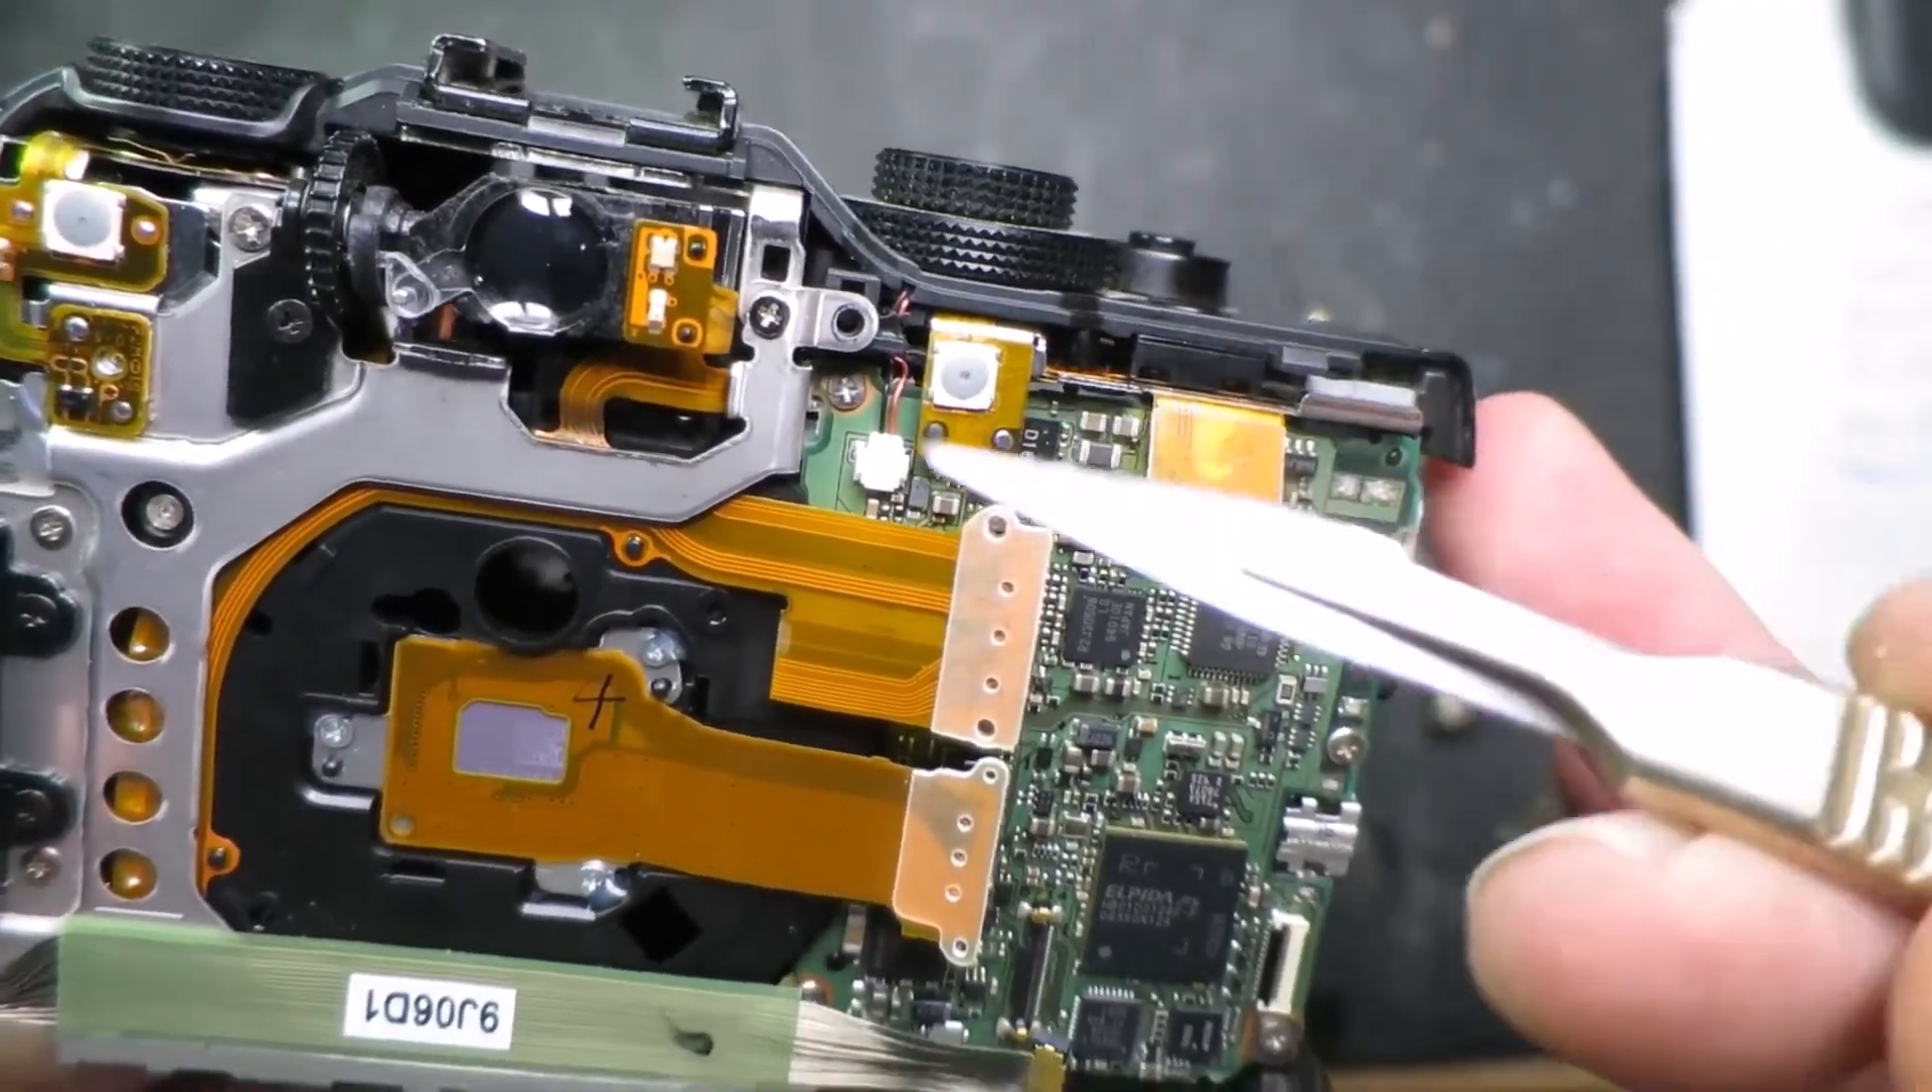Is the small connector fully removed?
No.